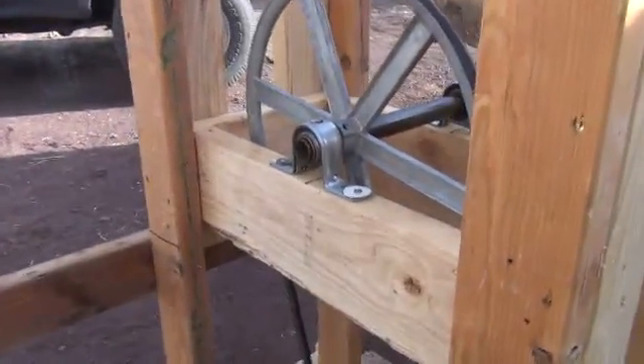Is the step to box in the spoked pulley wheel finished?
No.